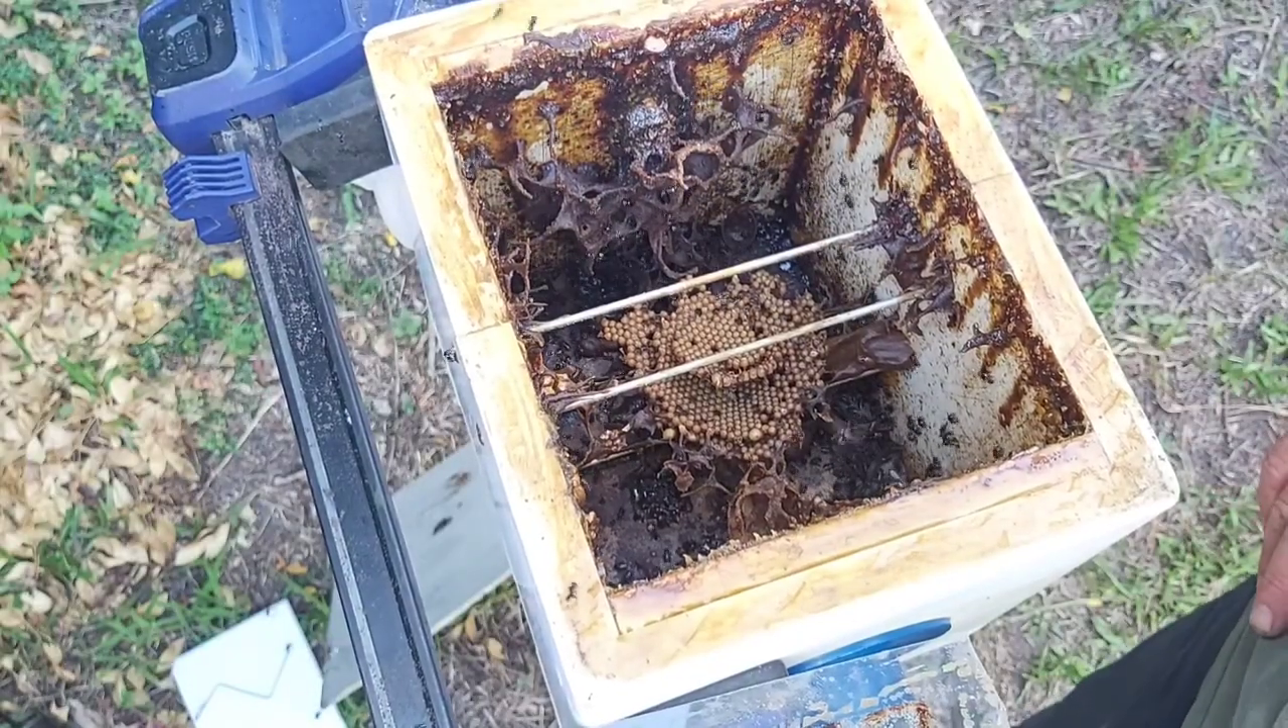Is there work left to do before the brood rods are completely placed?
No.